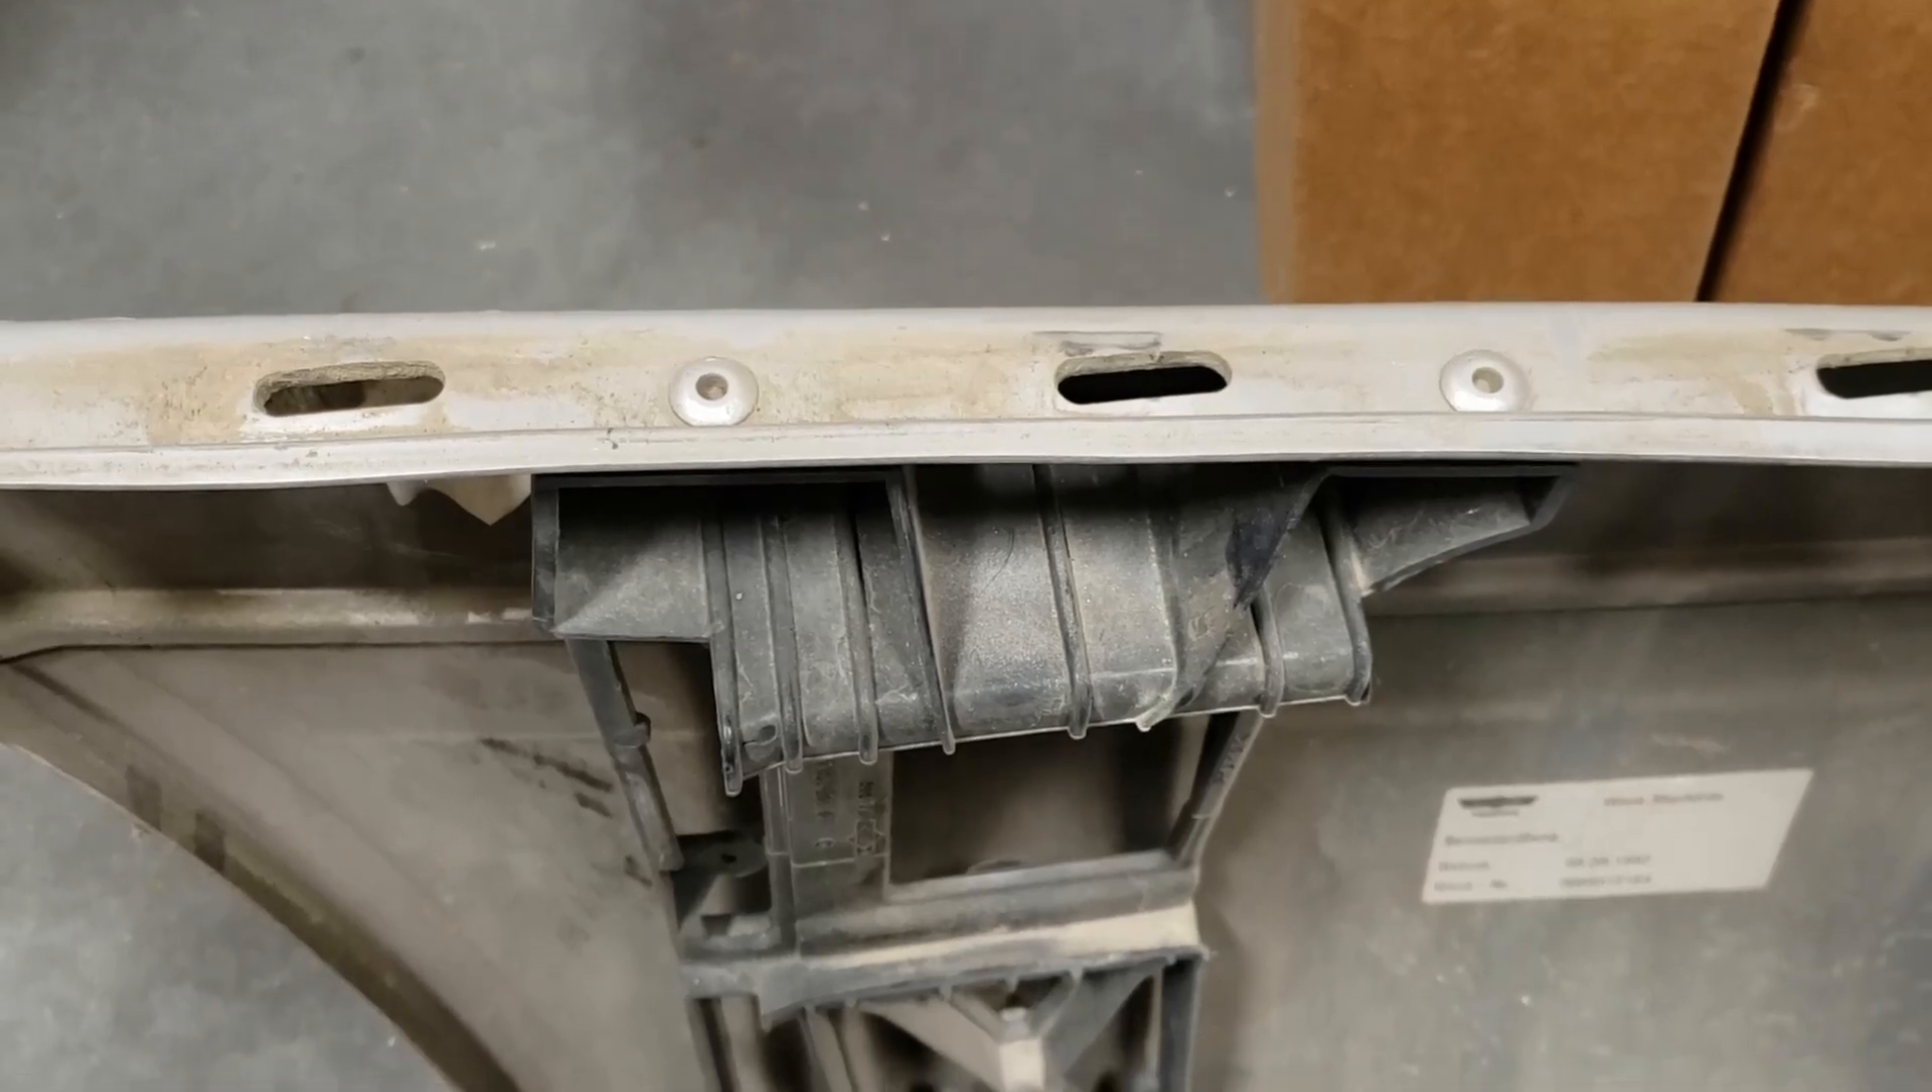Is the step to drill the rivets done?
No.